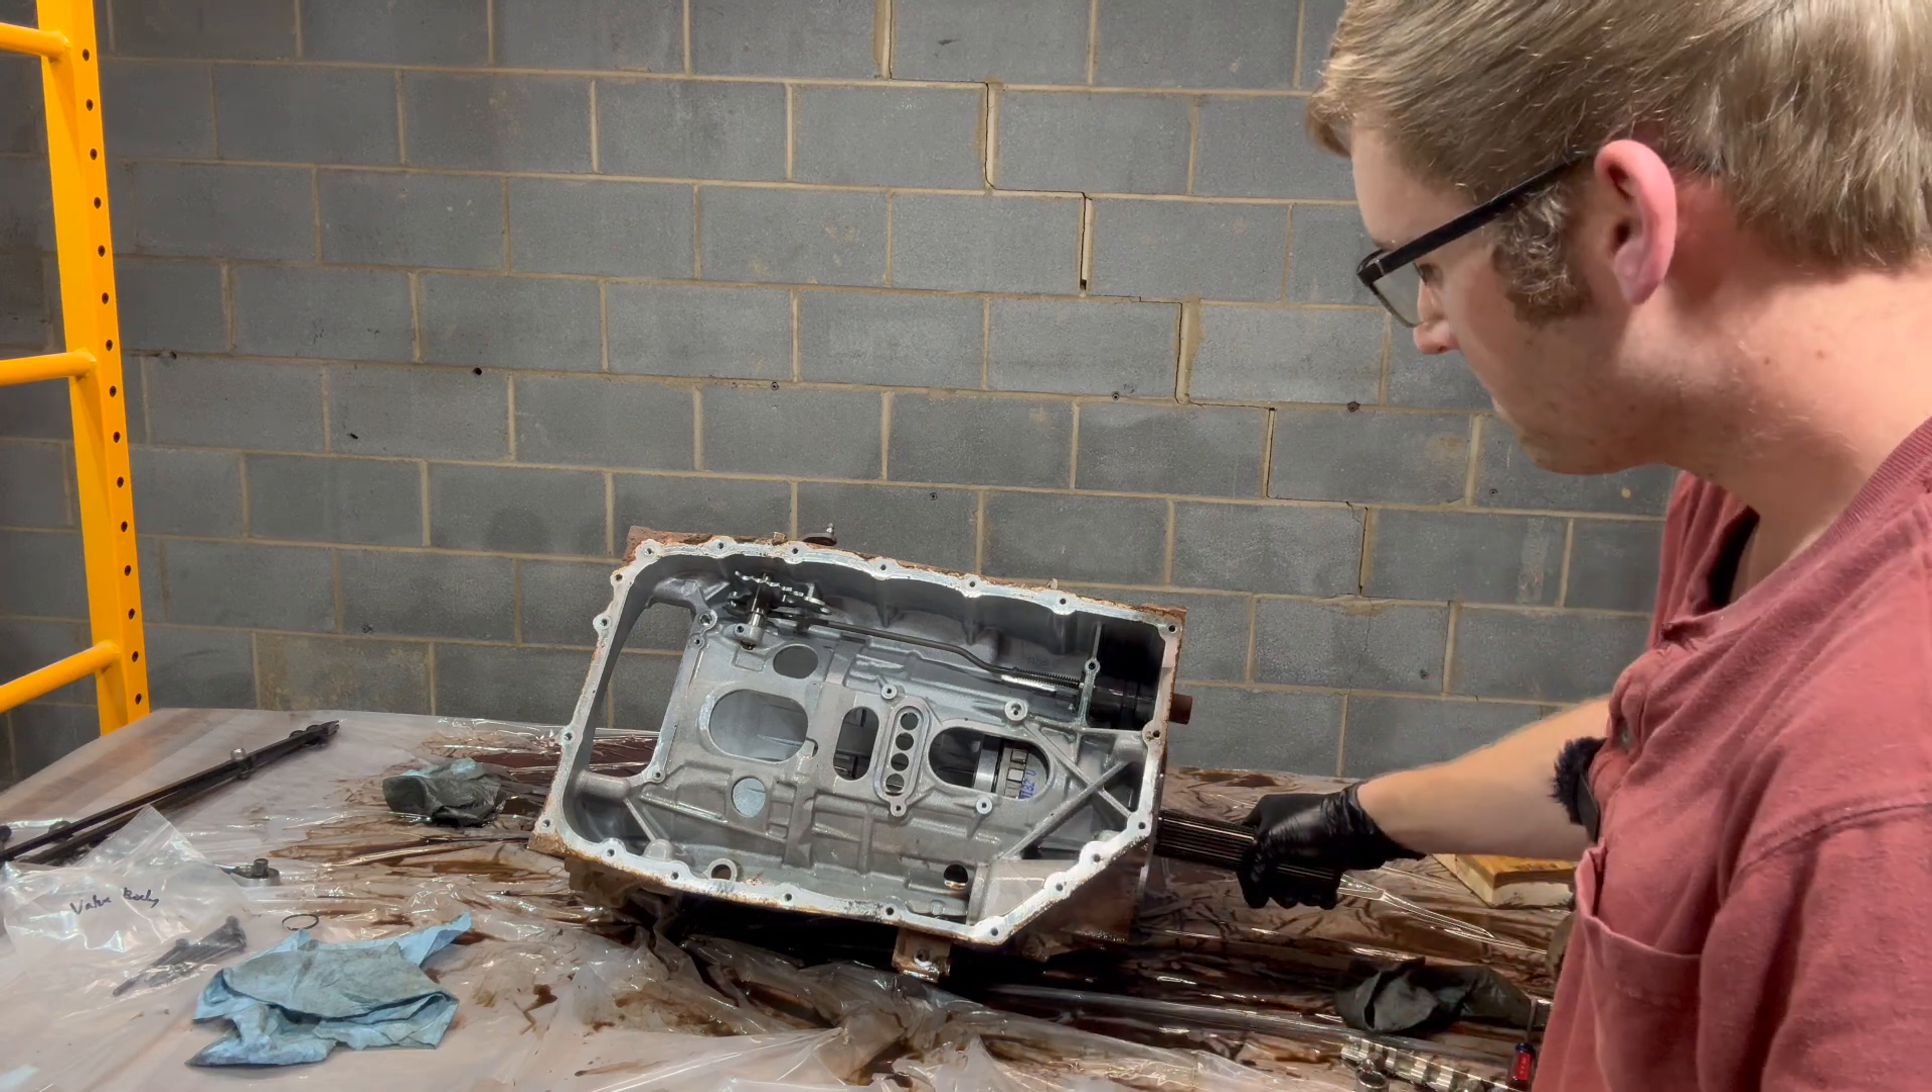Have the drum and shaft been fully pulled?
No.